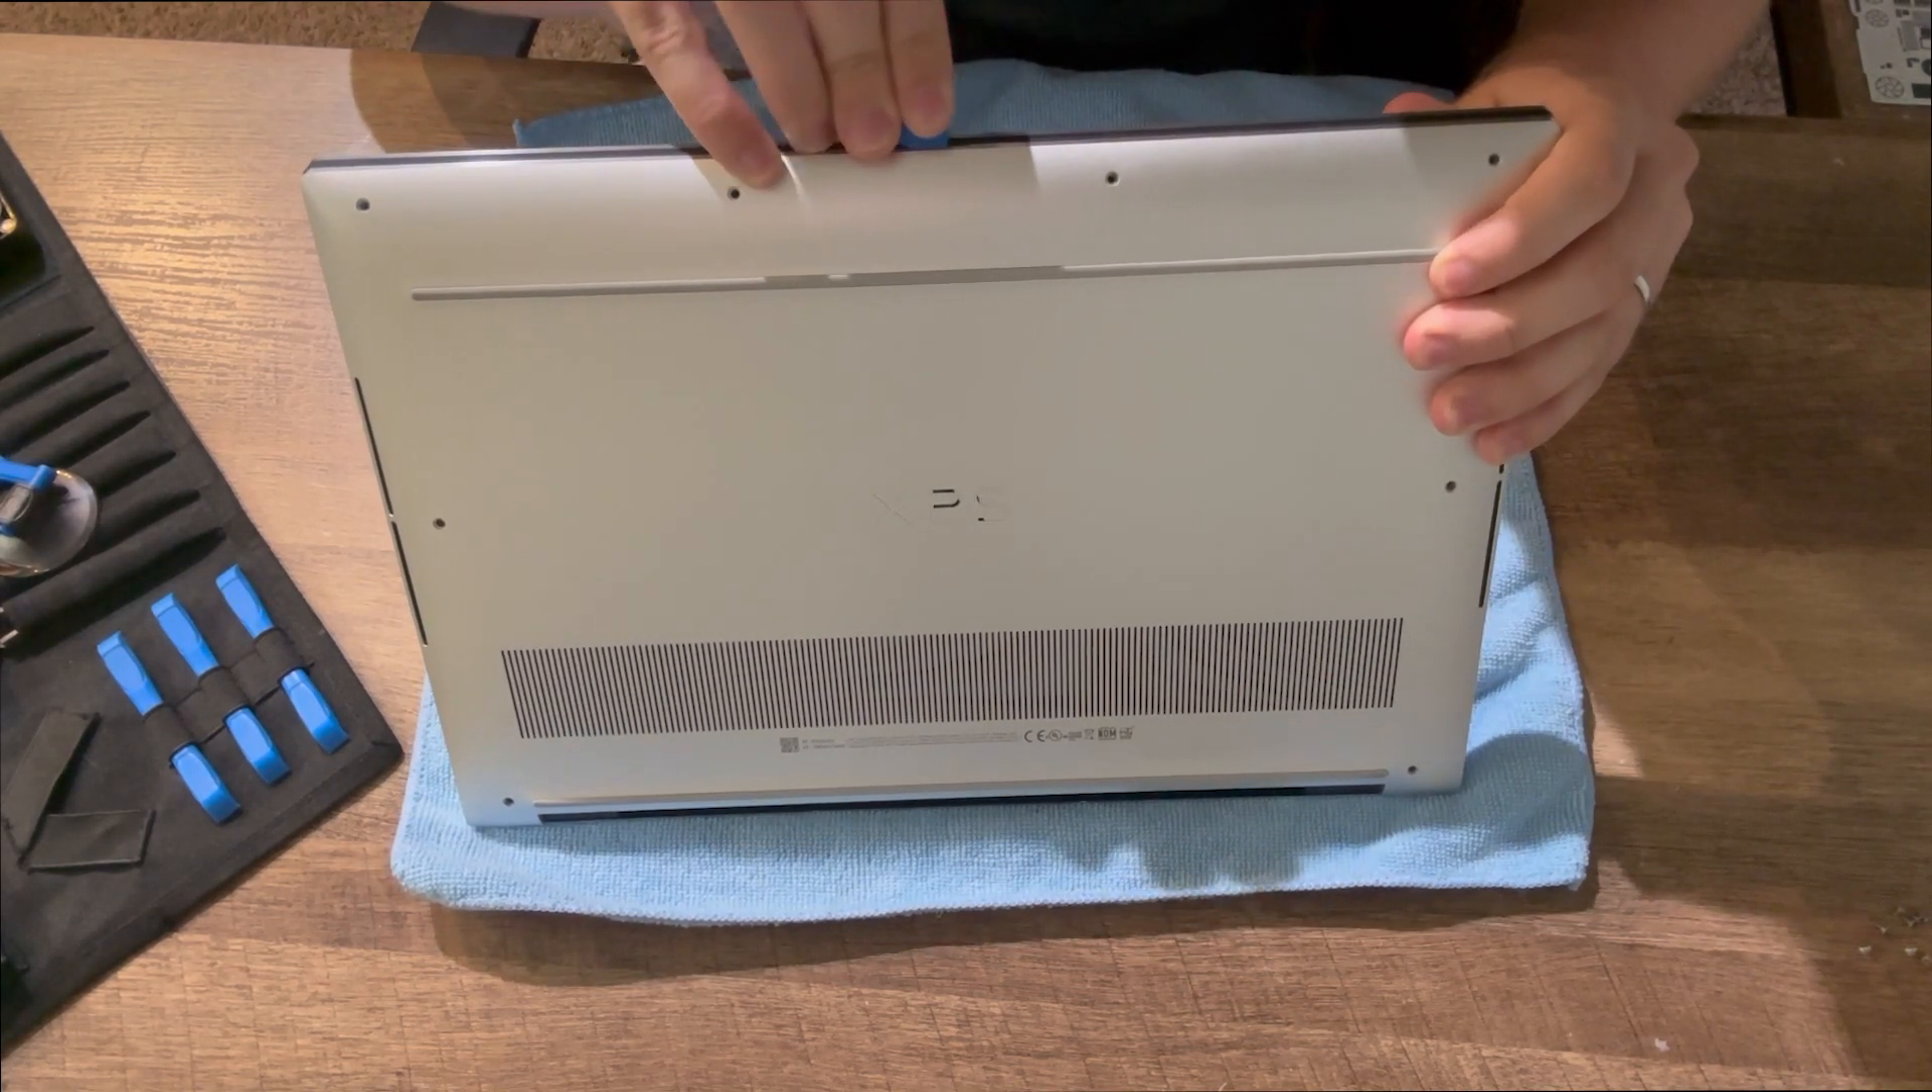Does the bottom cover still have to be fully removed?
Yes.